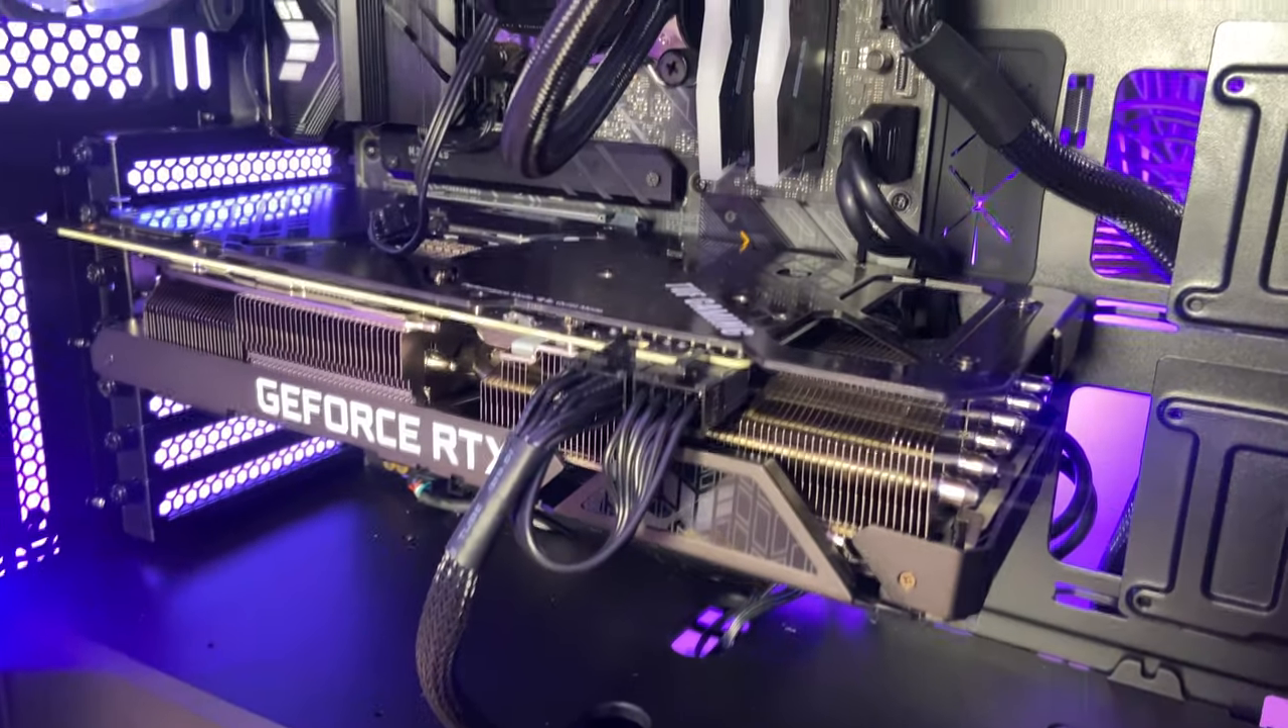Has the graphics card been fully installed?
Yes.